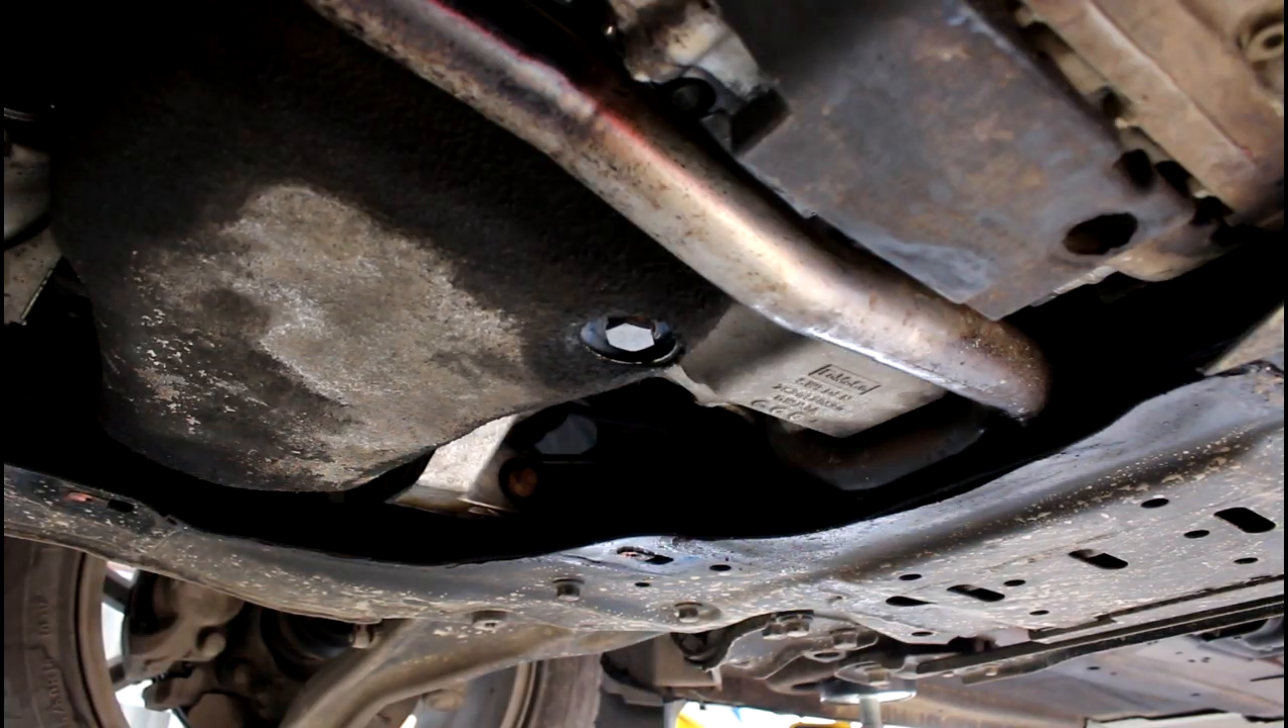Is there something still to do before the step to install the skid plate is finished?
Yes.